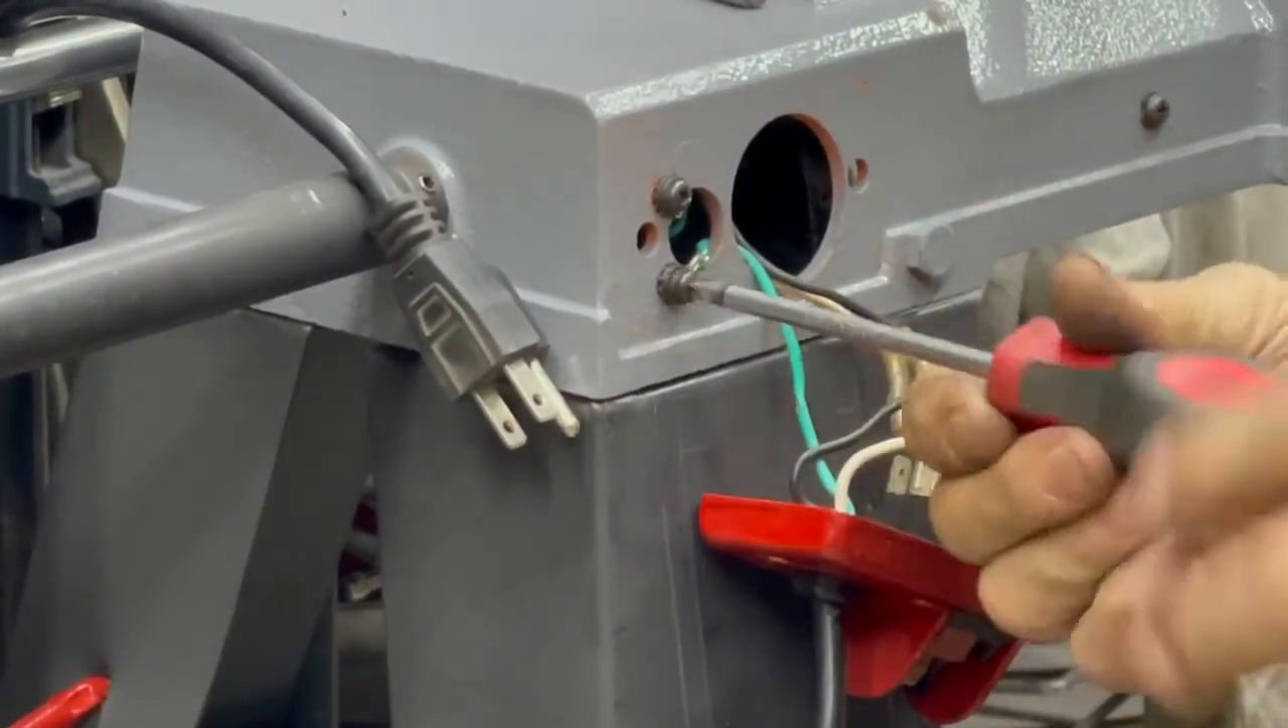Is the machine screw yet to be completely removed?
Yes.